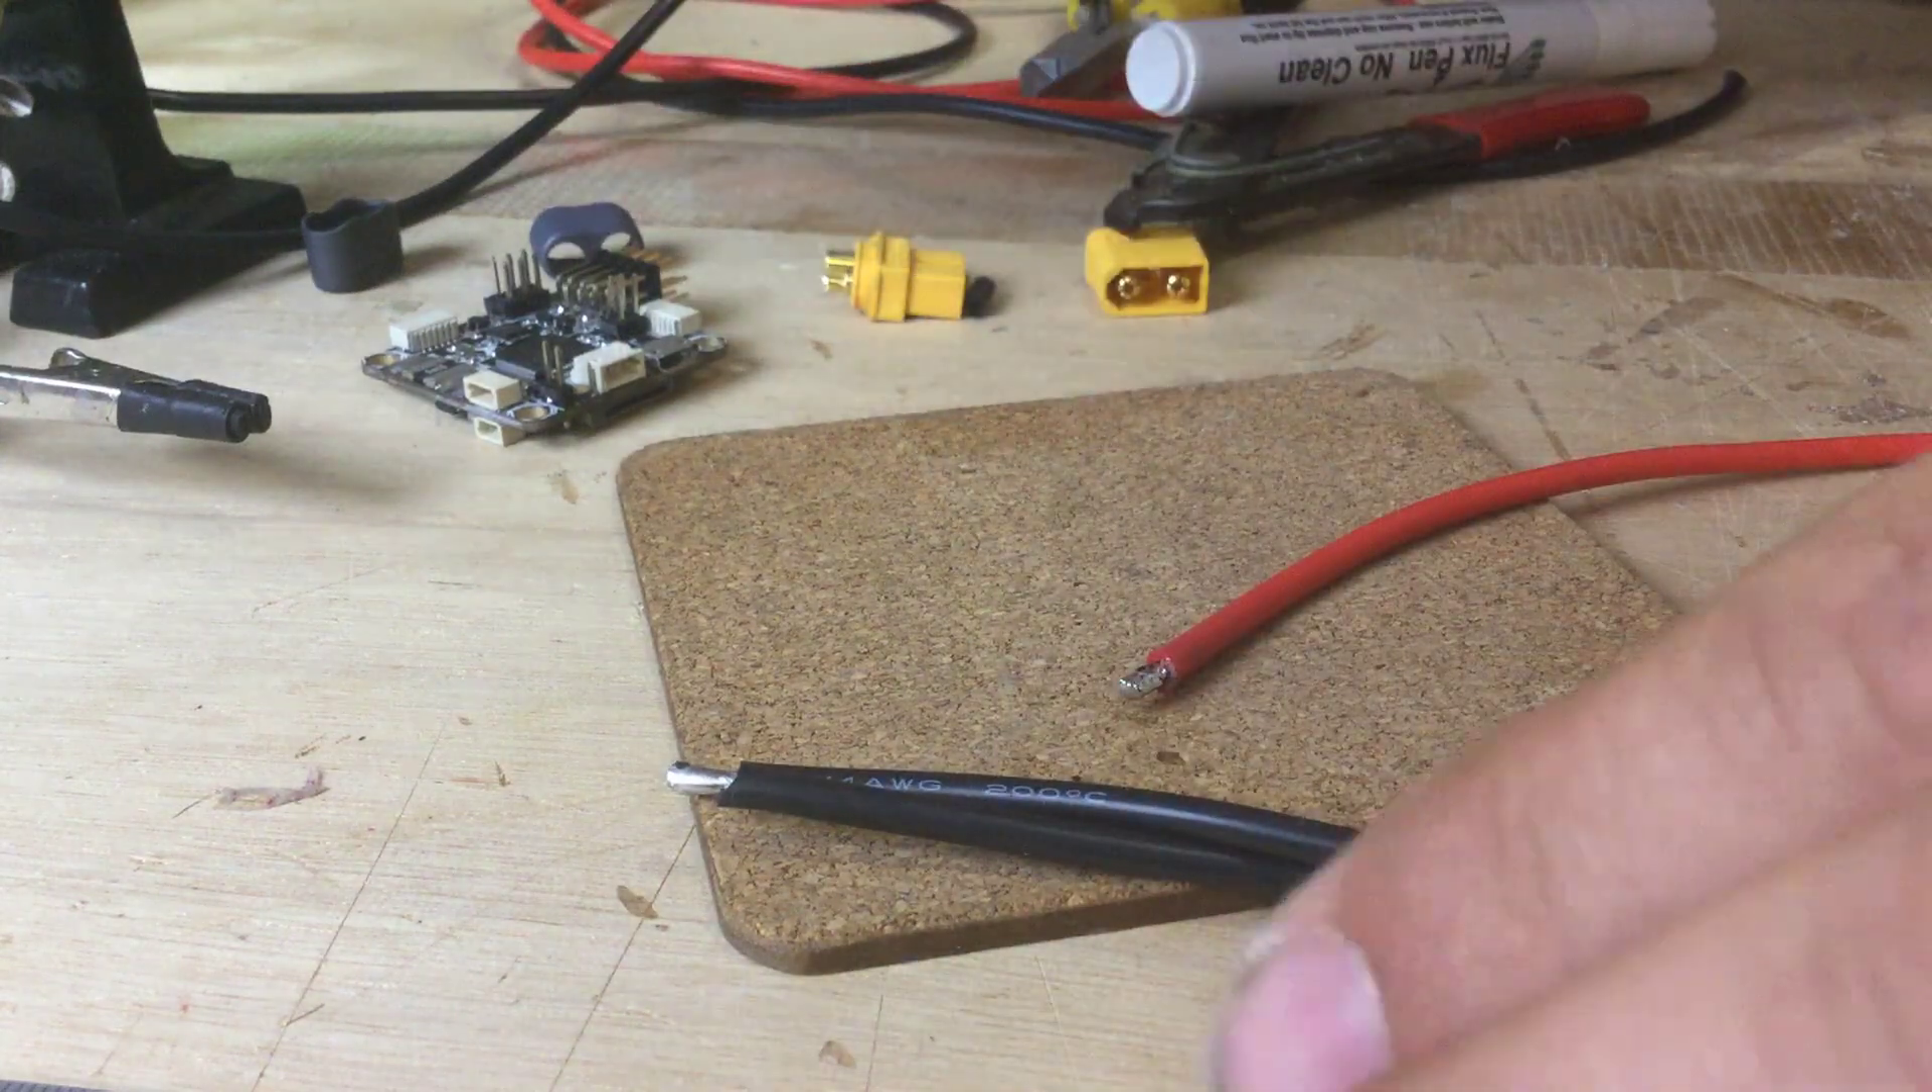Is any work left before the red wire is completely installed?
Yes.